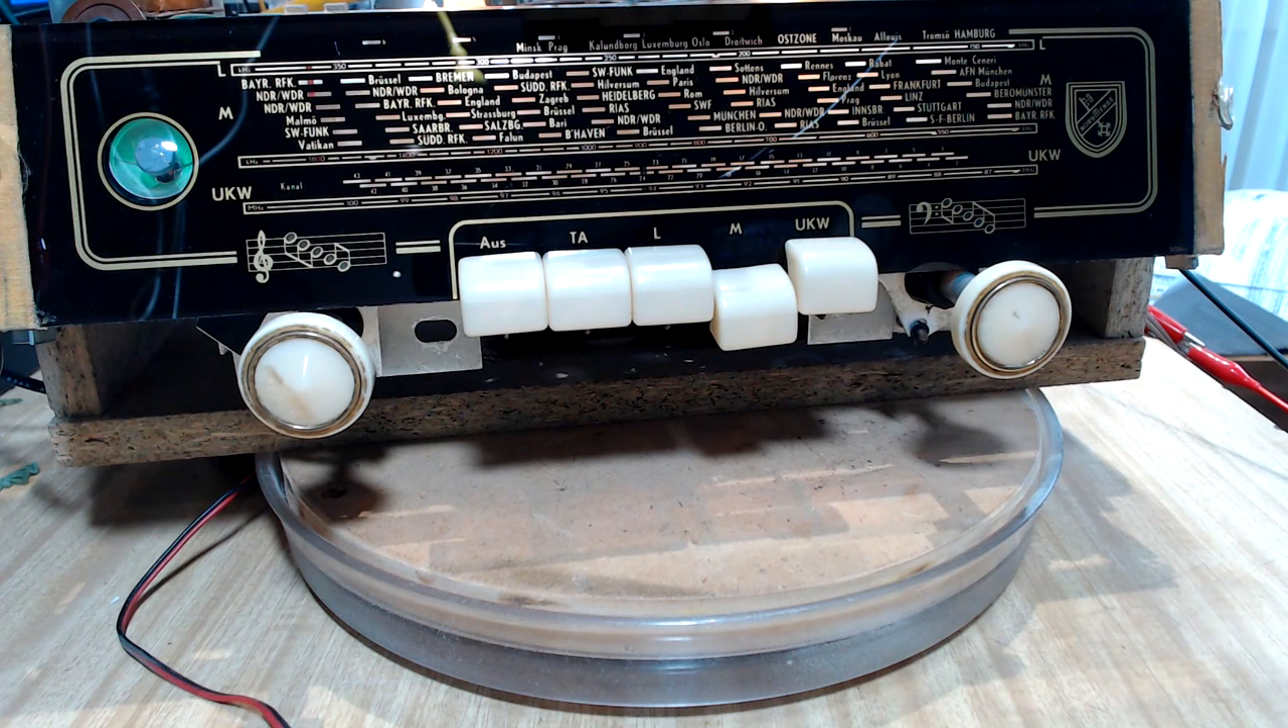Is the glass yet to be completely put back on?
No.